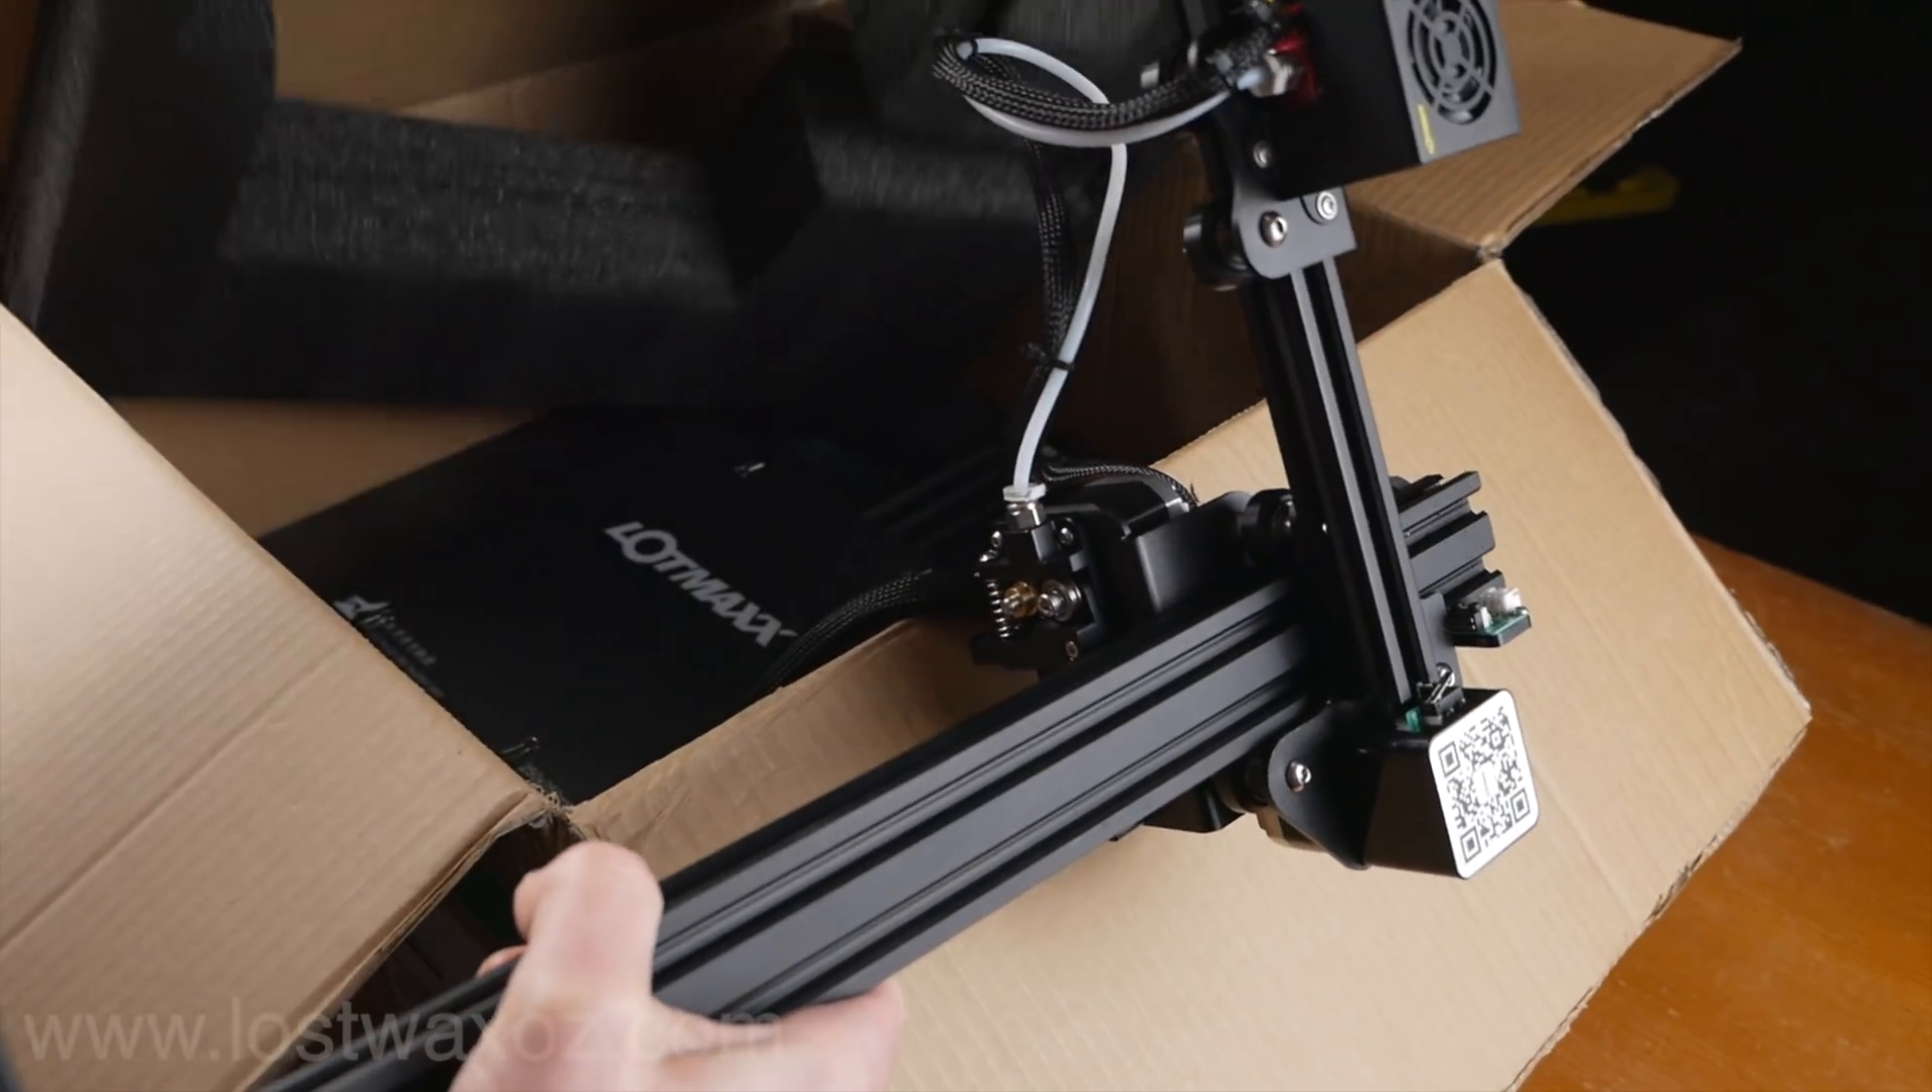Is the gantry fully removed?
No.